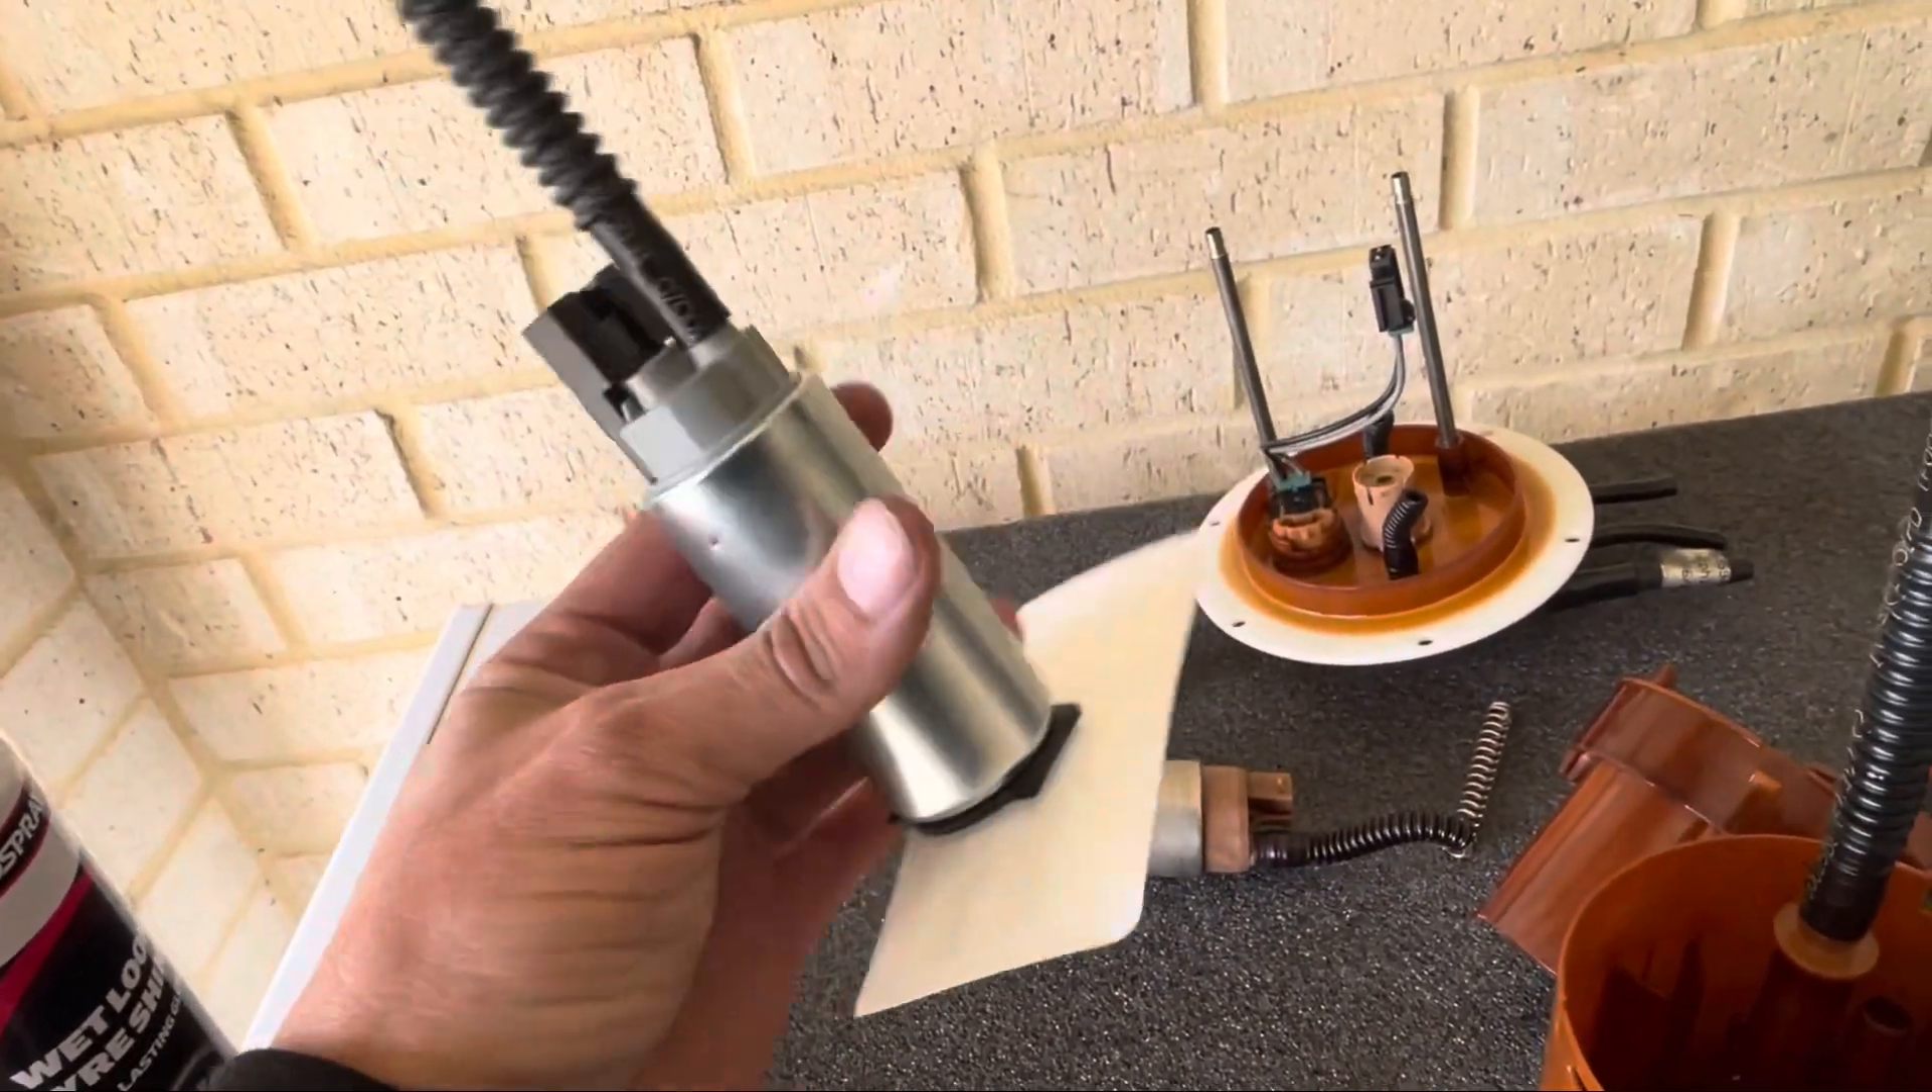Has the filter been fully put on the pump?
Yes.